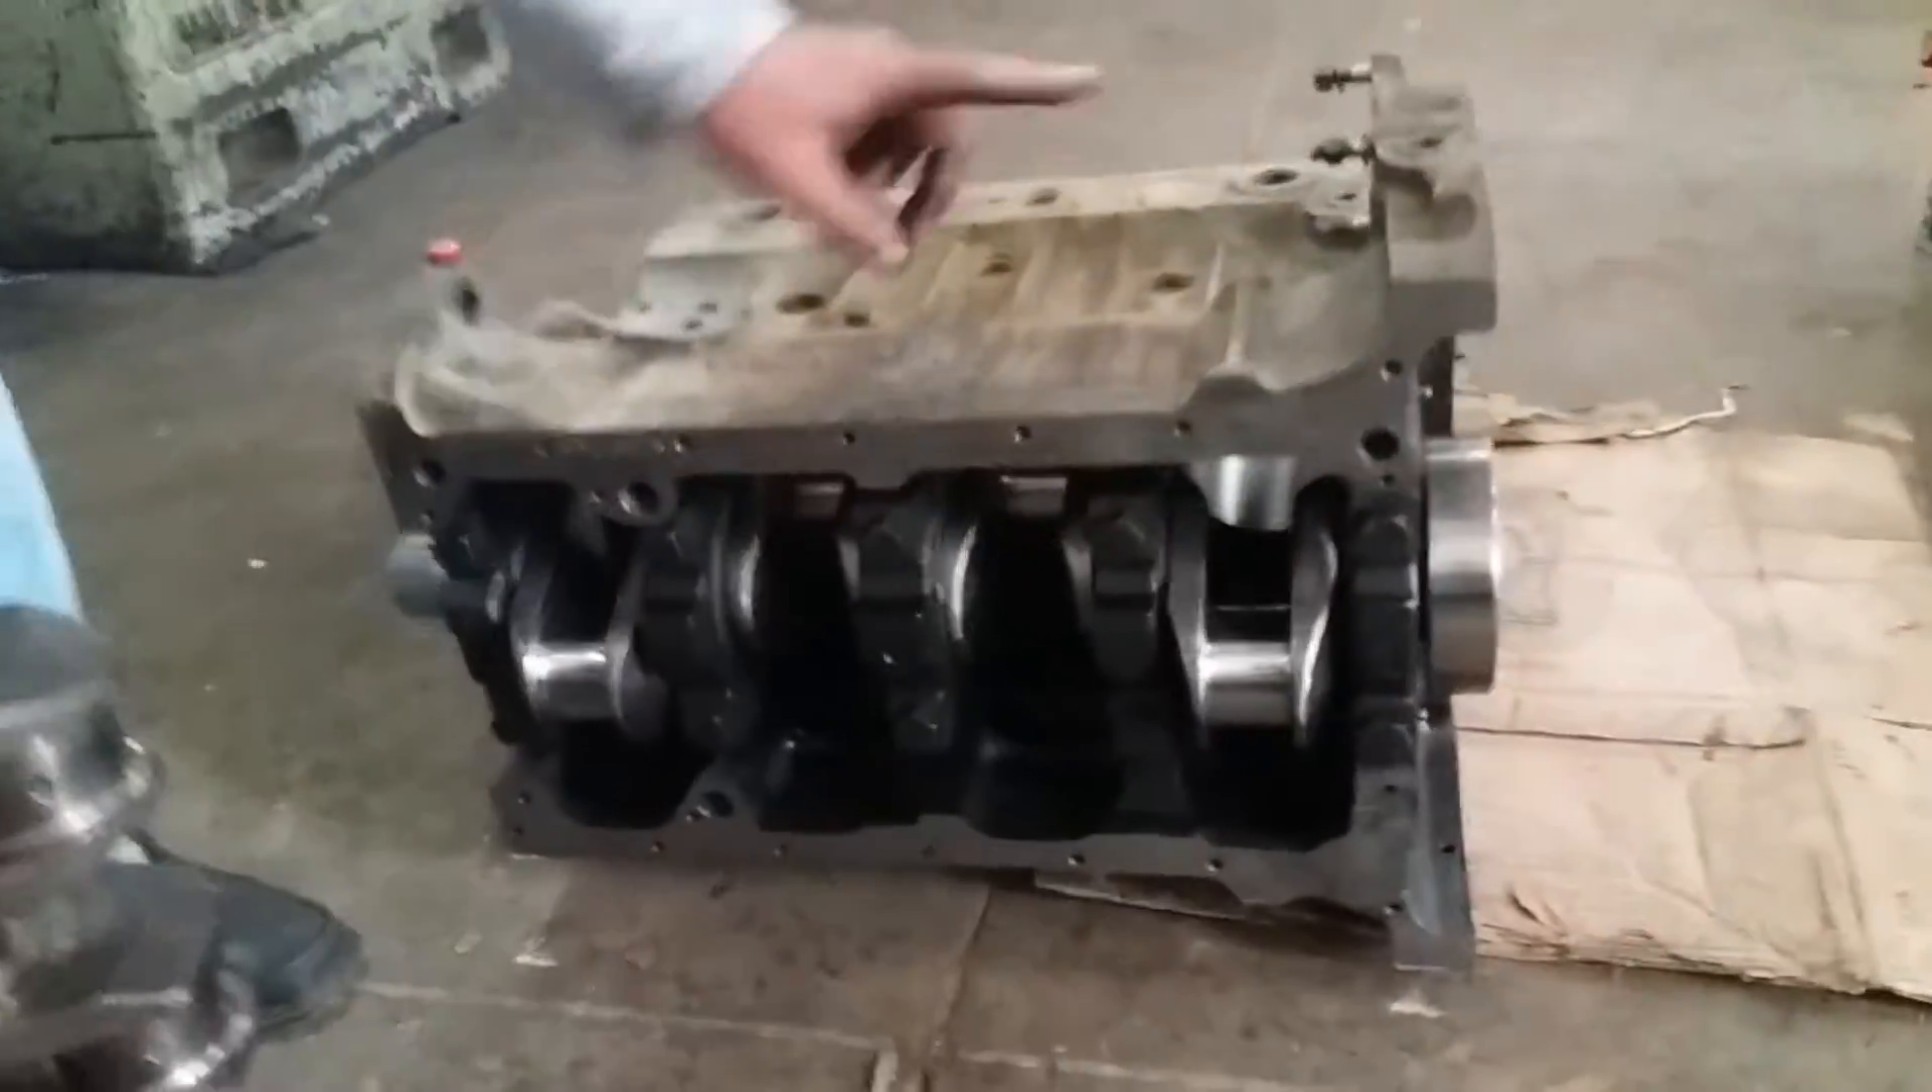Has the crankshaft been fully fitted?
Yes.